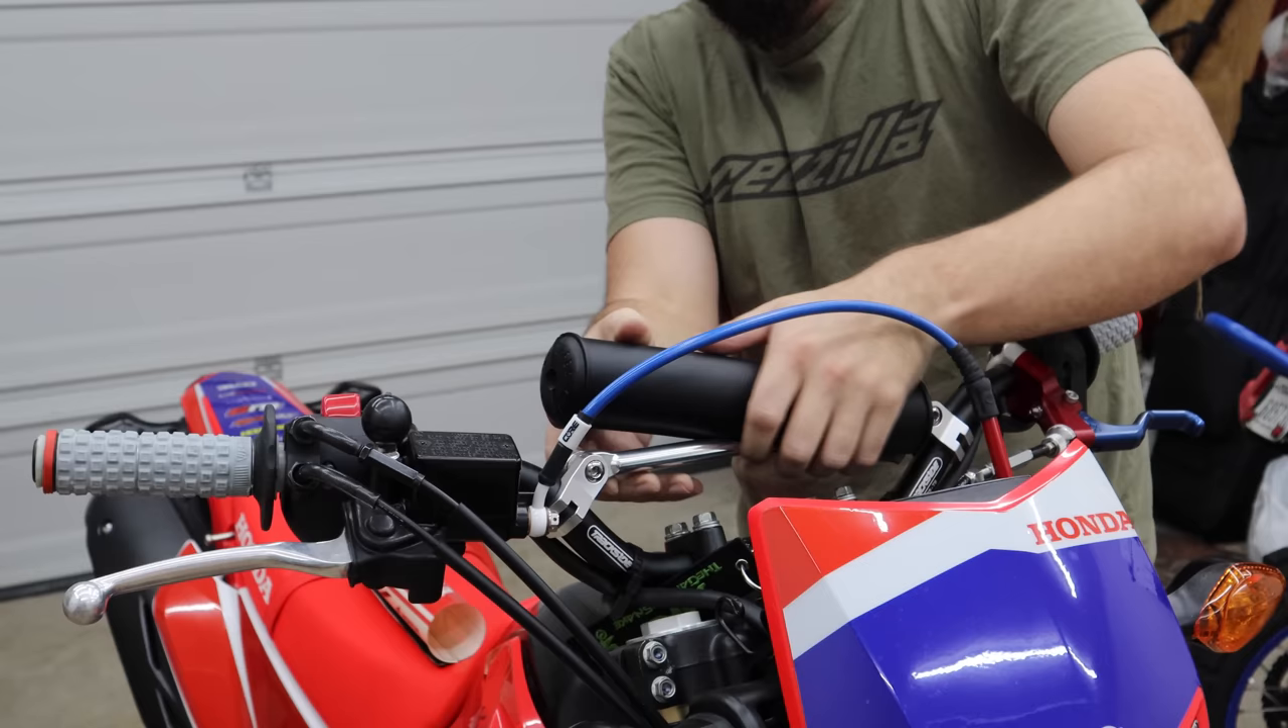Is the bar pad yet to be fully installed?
Yes.